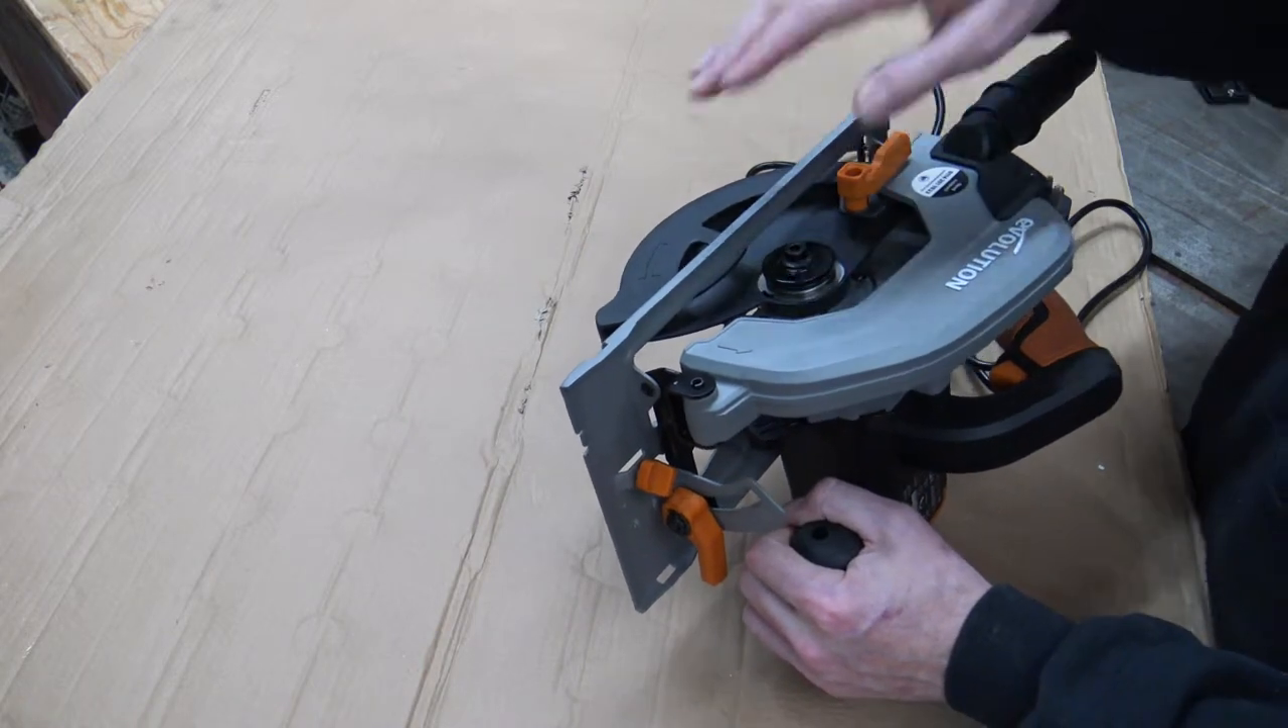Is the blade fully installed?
No.